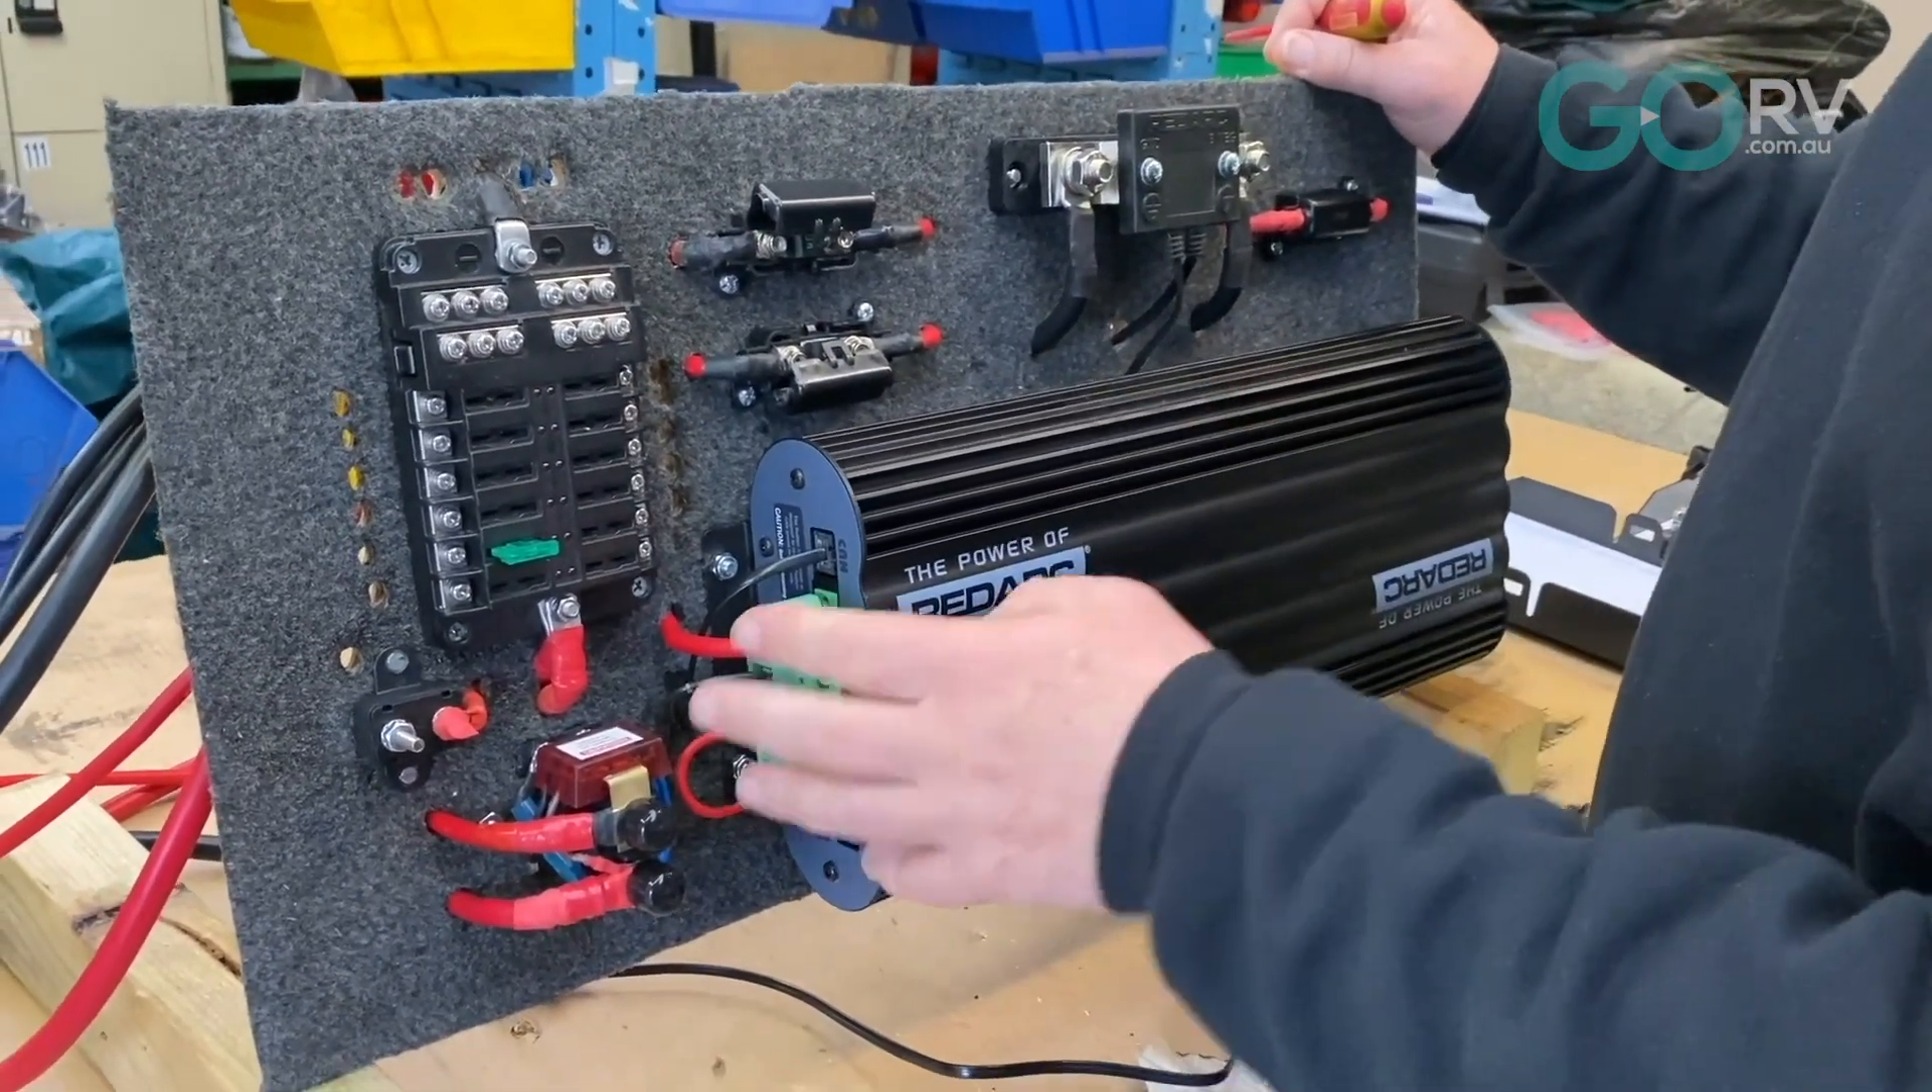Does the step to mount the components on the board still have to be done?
No.